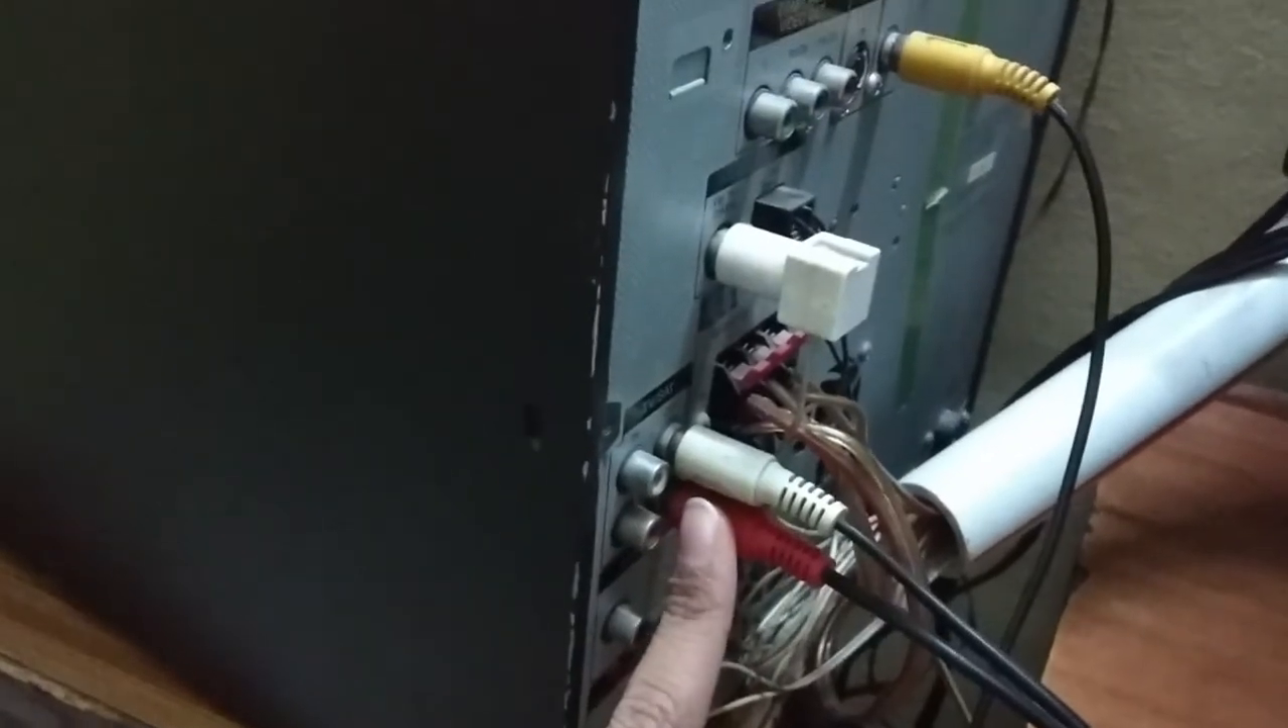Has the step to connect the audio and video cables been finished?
Yes.